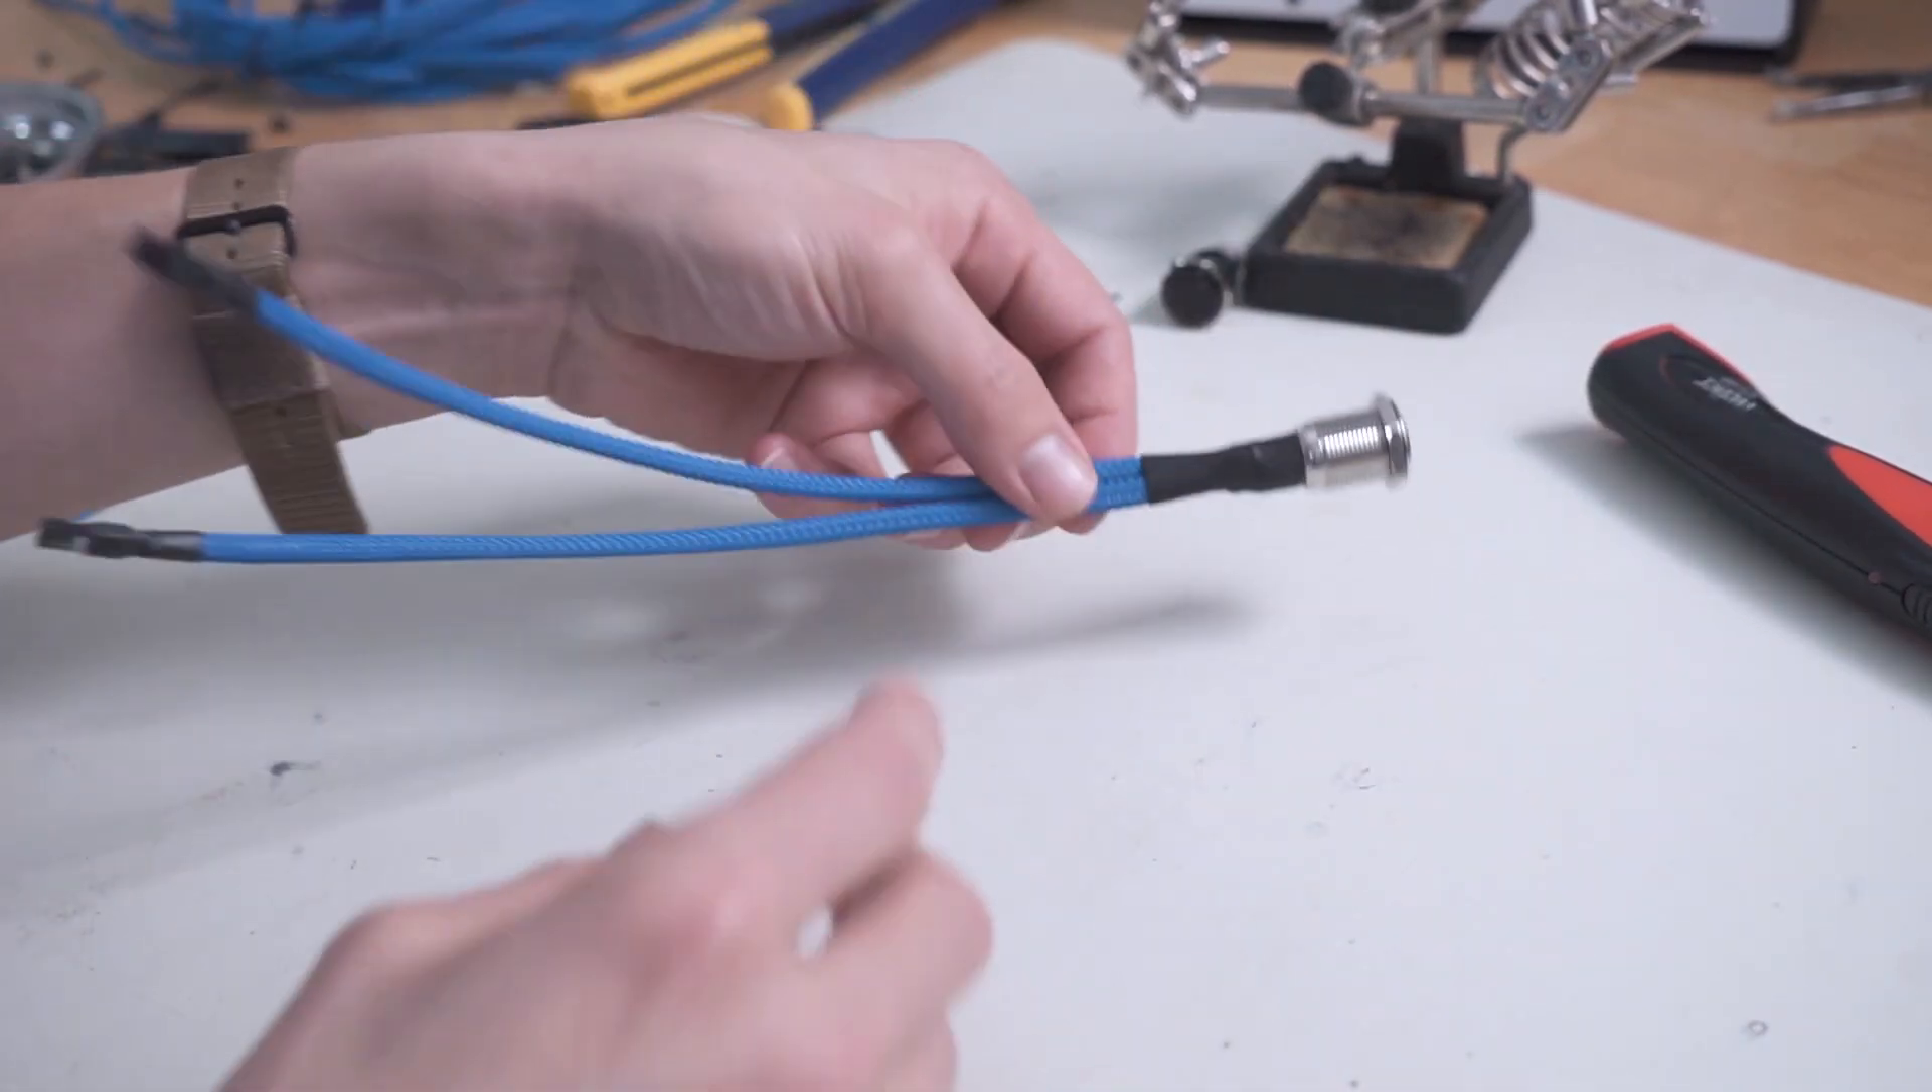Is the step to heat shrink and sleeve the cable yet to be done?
No.